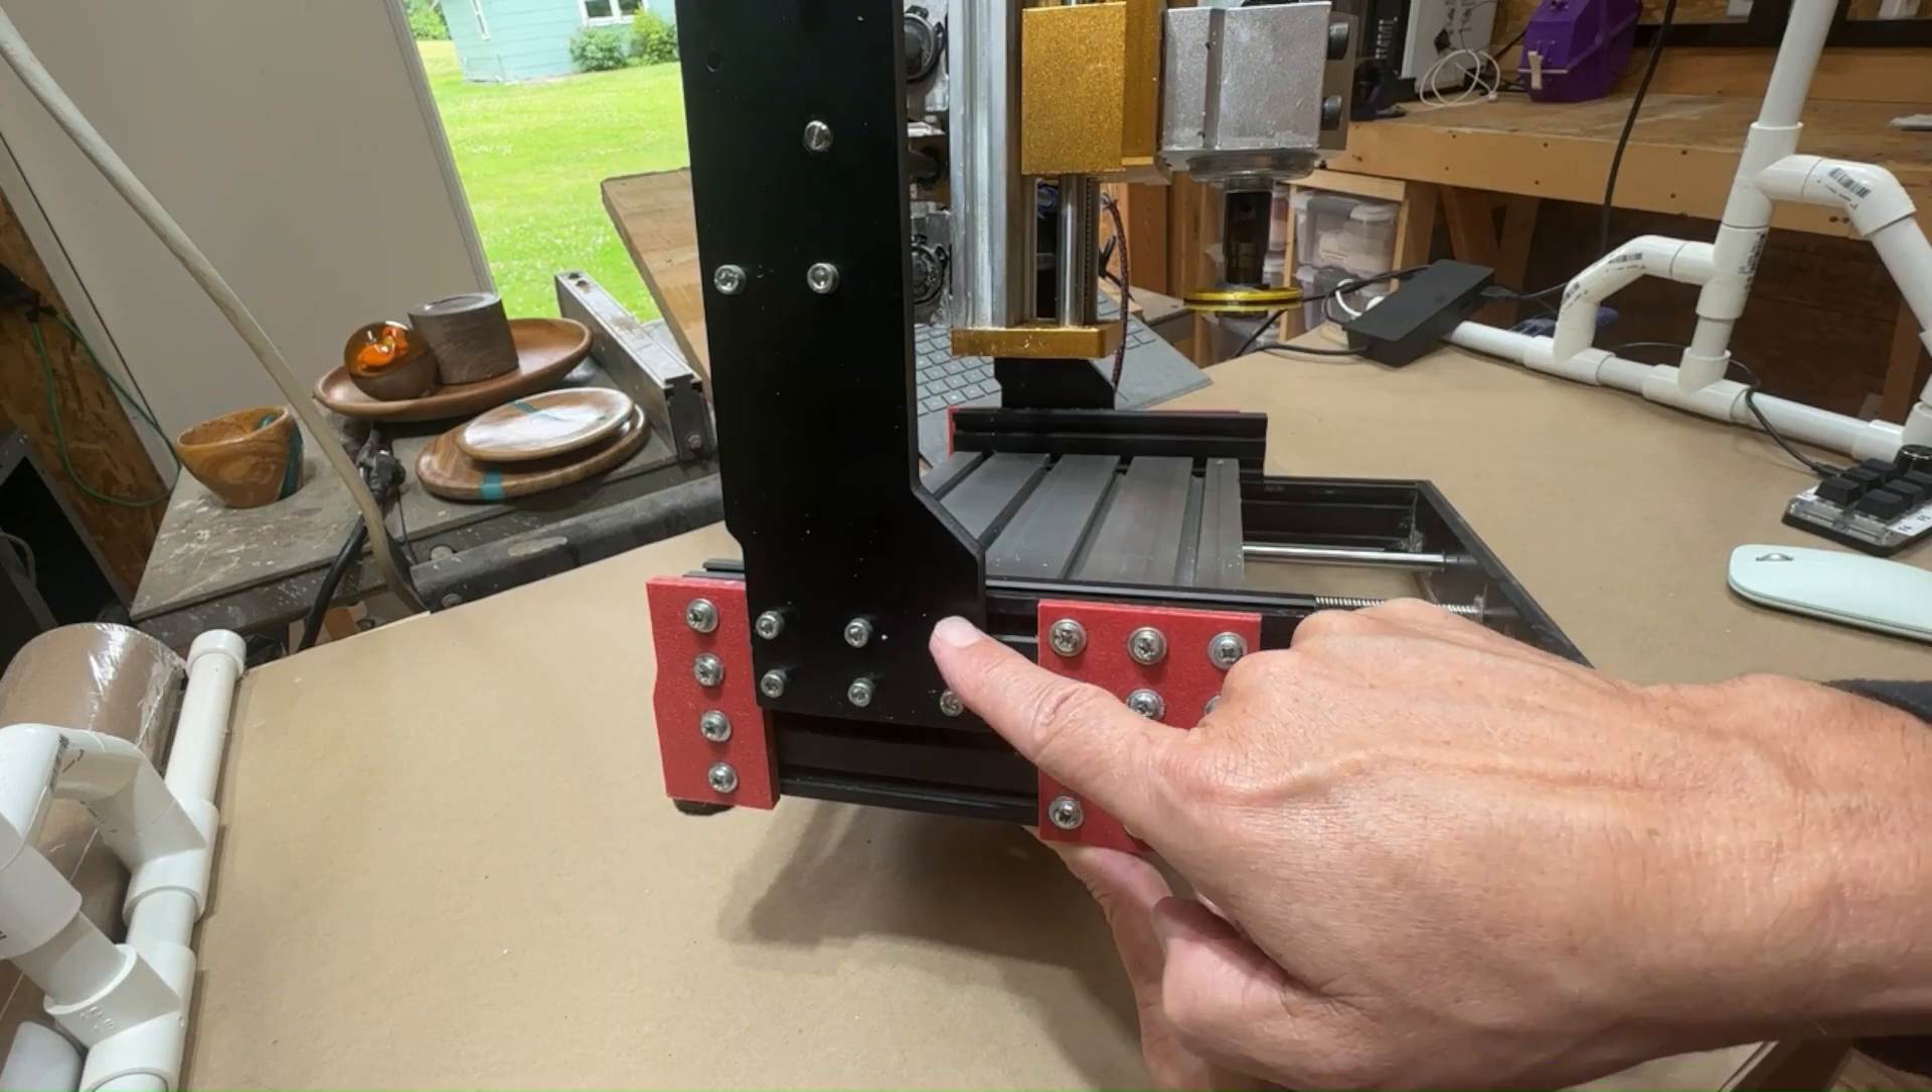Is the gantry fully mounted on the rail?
Yes.